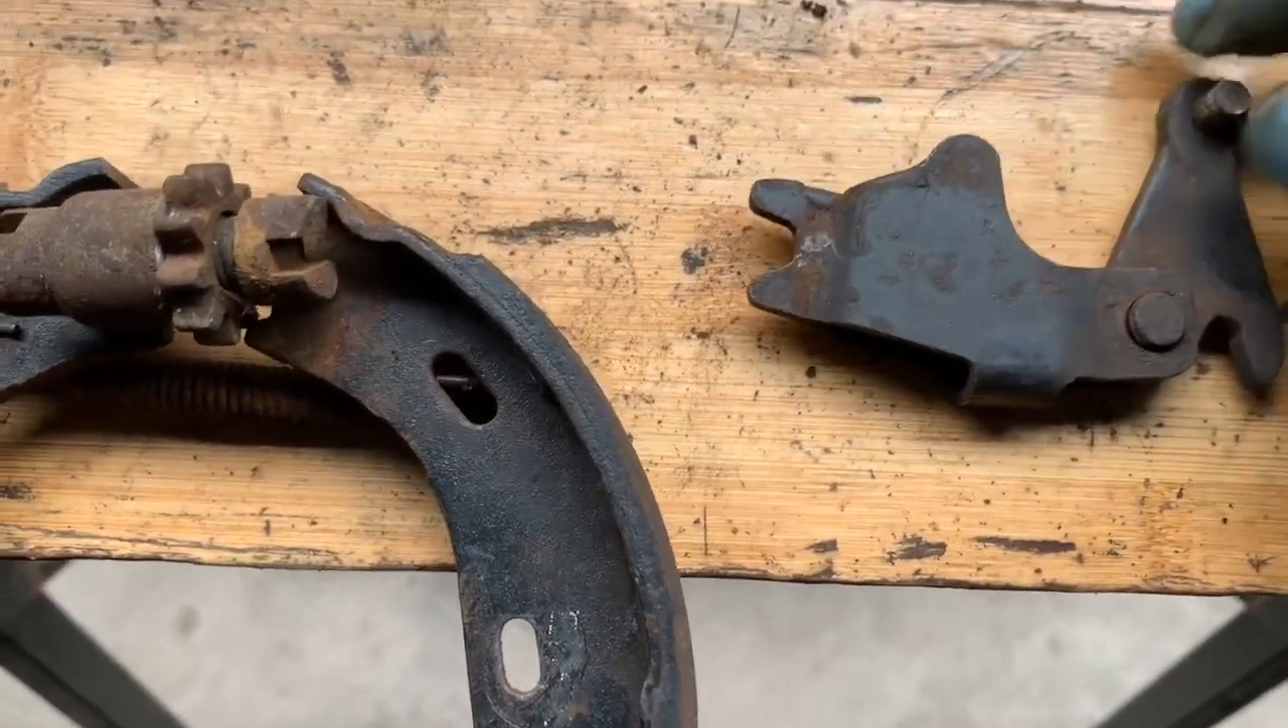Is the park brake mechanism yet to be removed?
No.